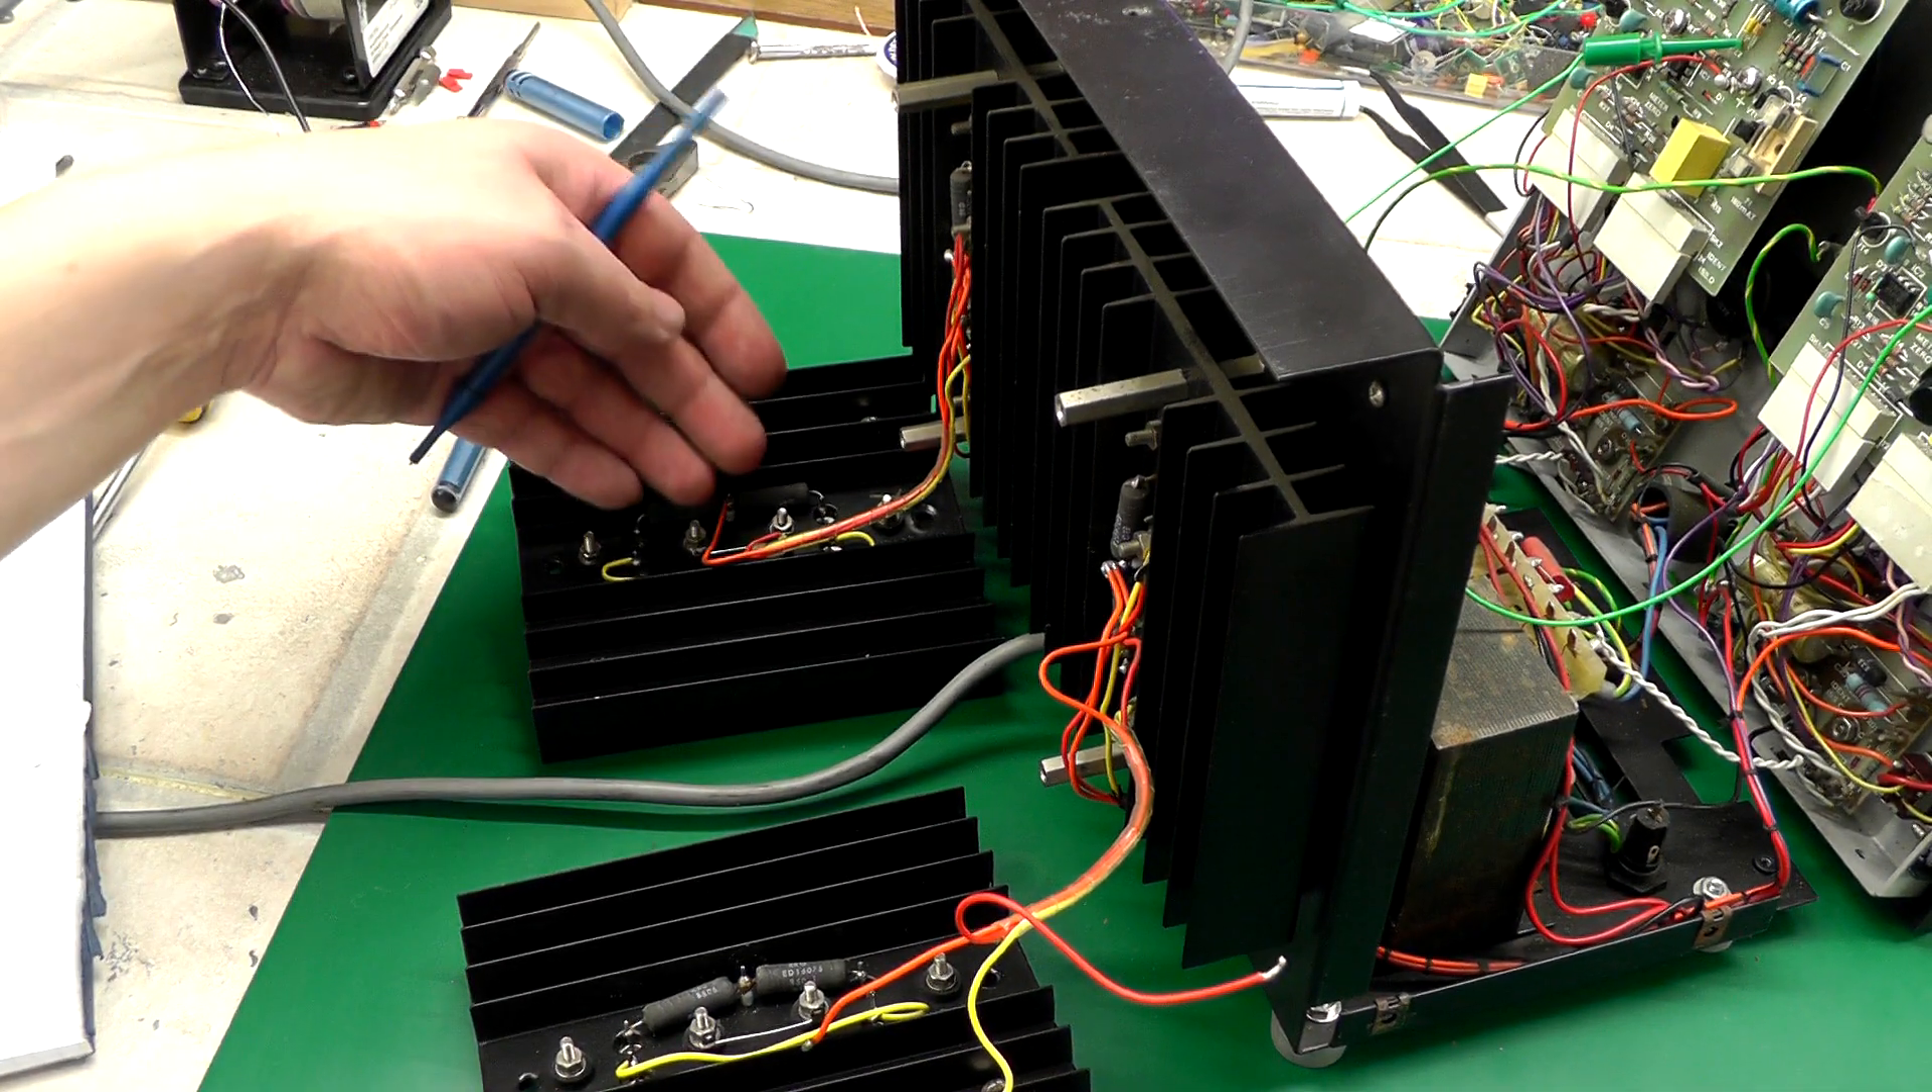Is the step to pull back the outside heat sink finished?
Yes.